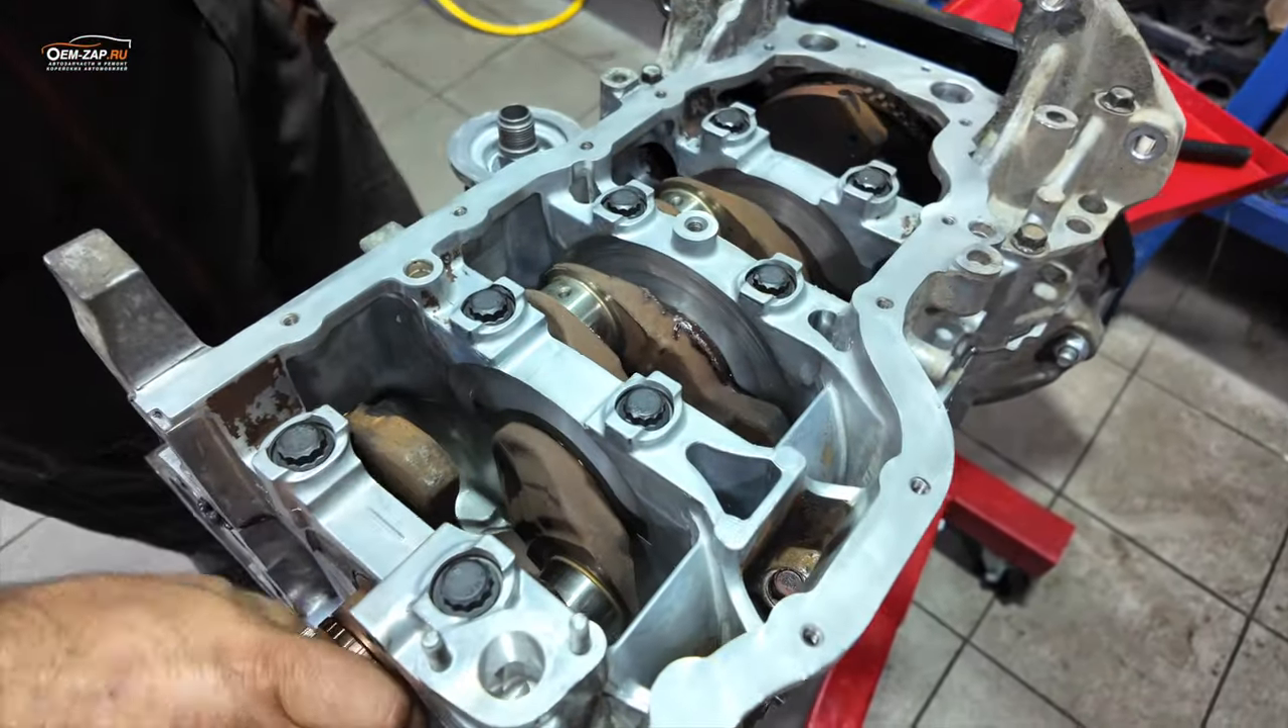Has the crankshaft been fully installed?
Yes.